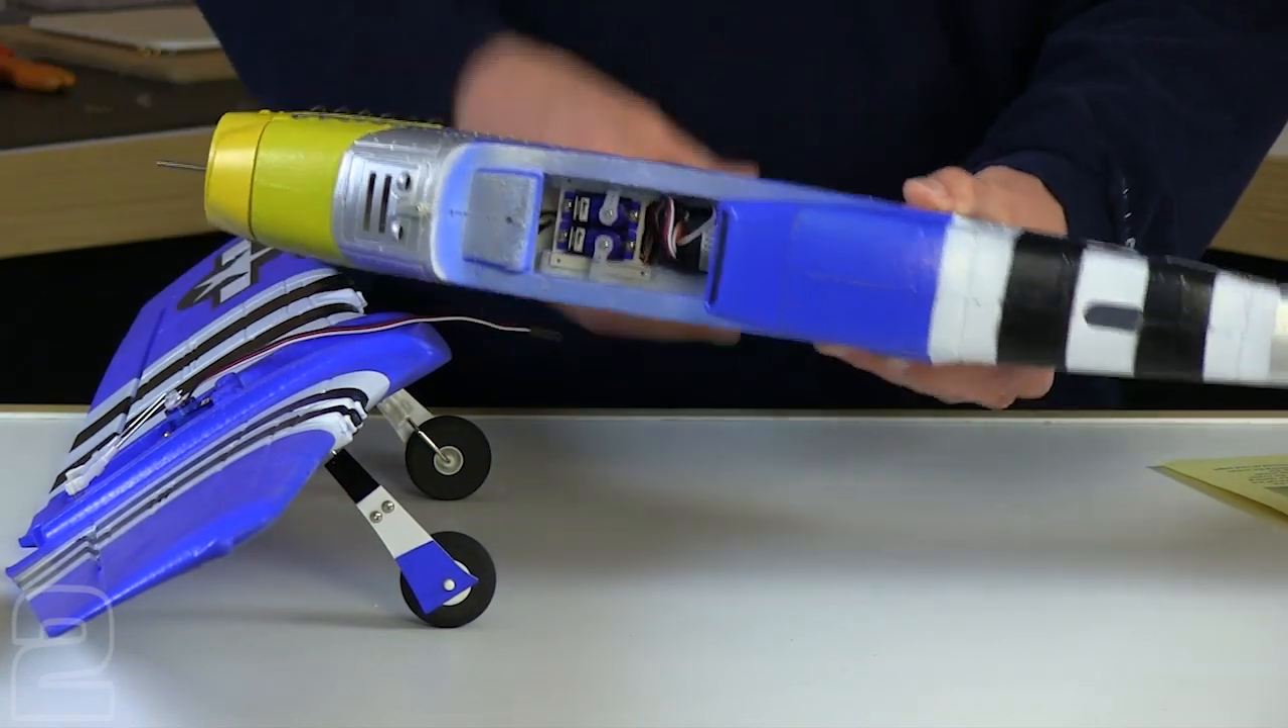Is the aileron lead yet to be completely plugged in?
Yes.